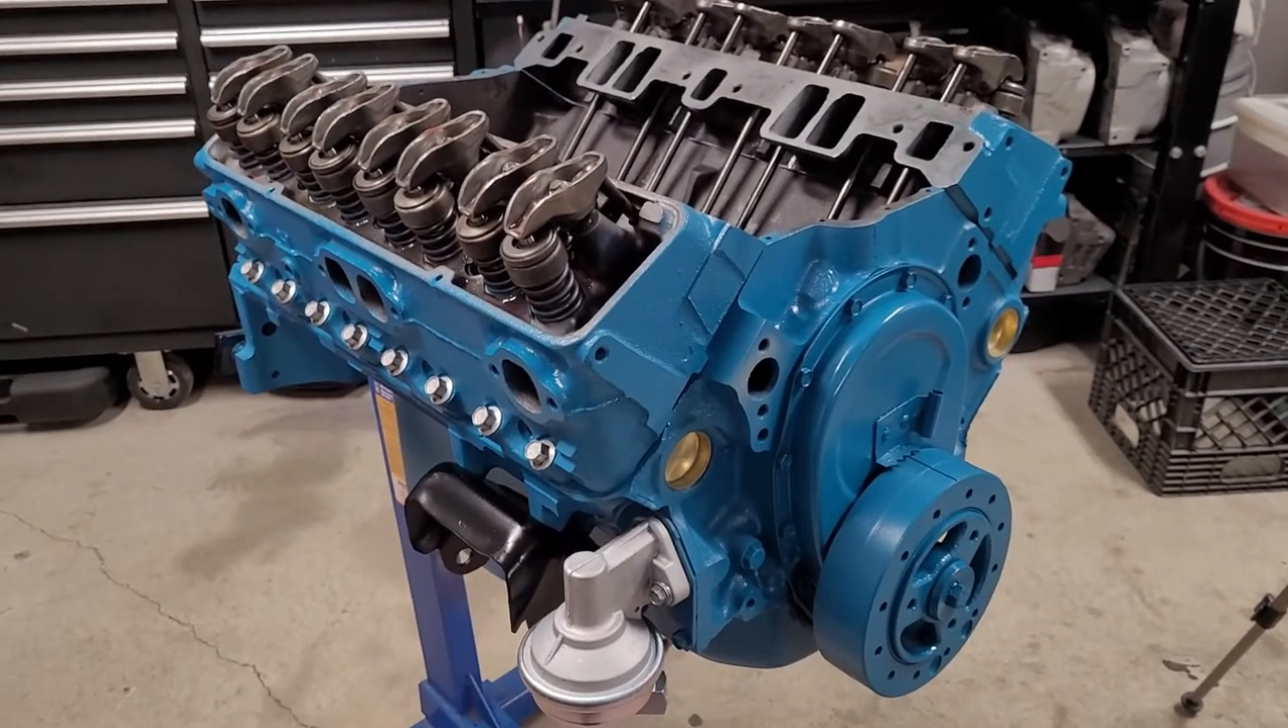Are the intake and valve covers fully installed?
No.